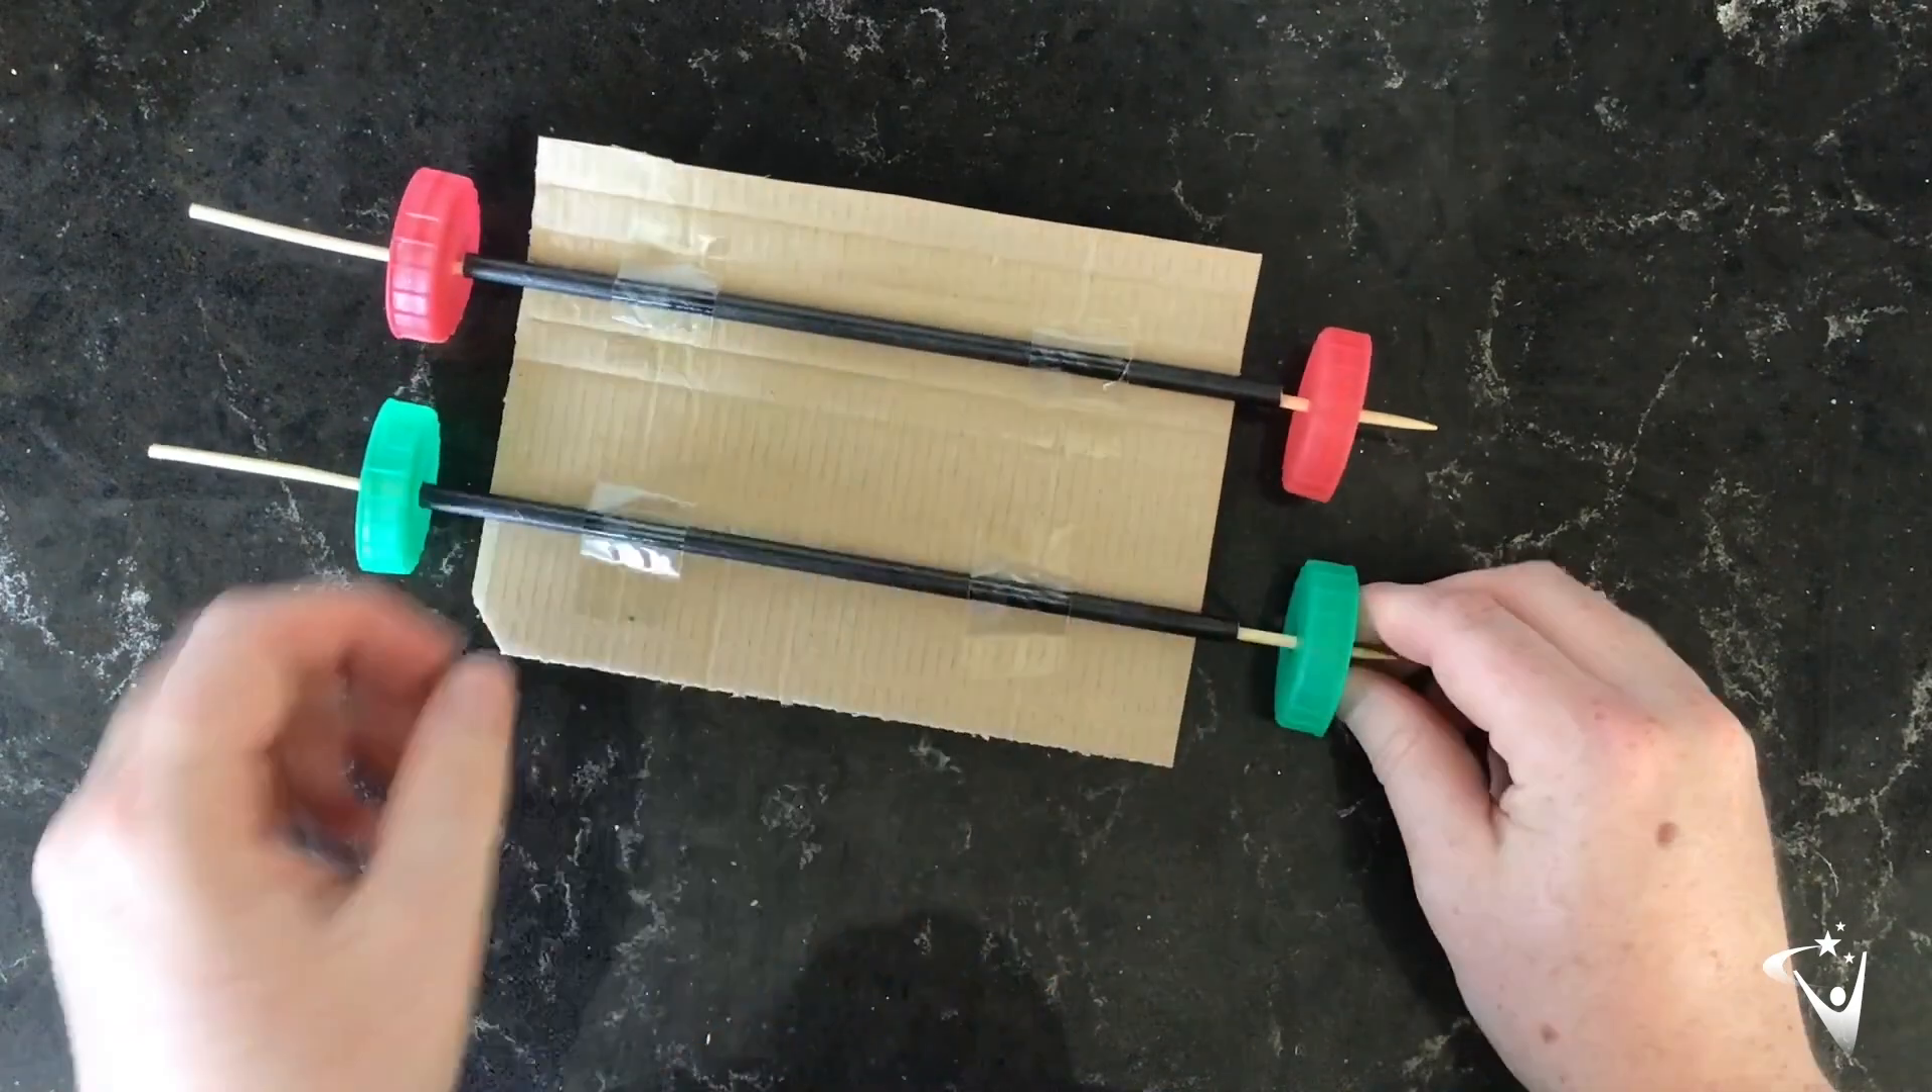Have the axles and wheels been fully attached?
Yes.